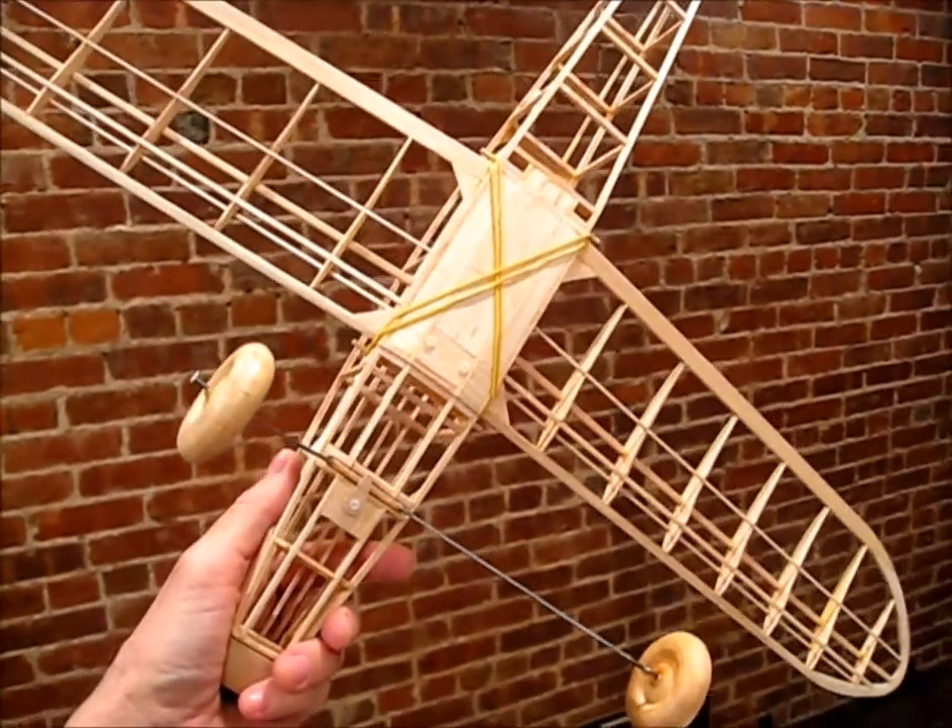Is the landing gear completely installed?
Yes.